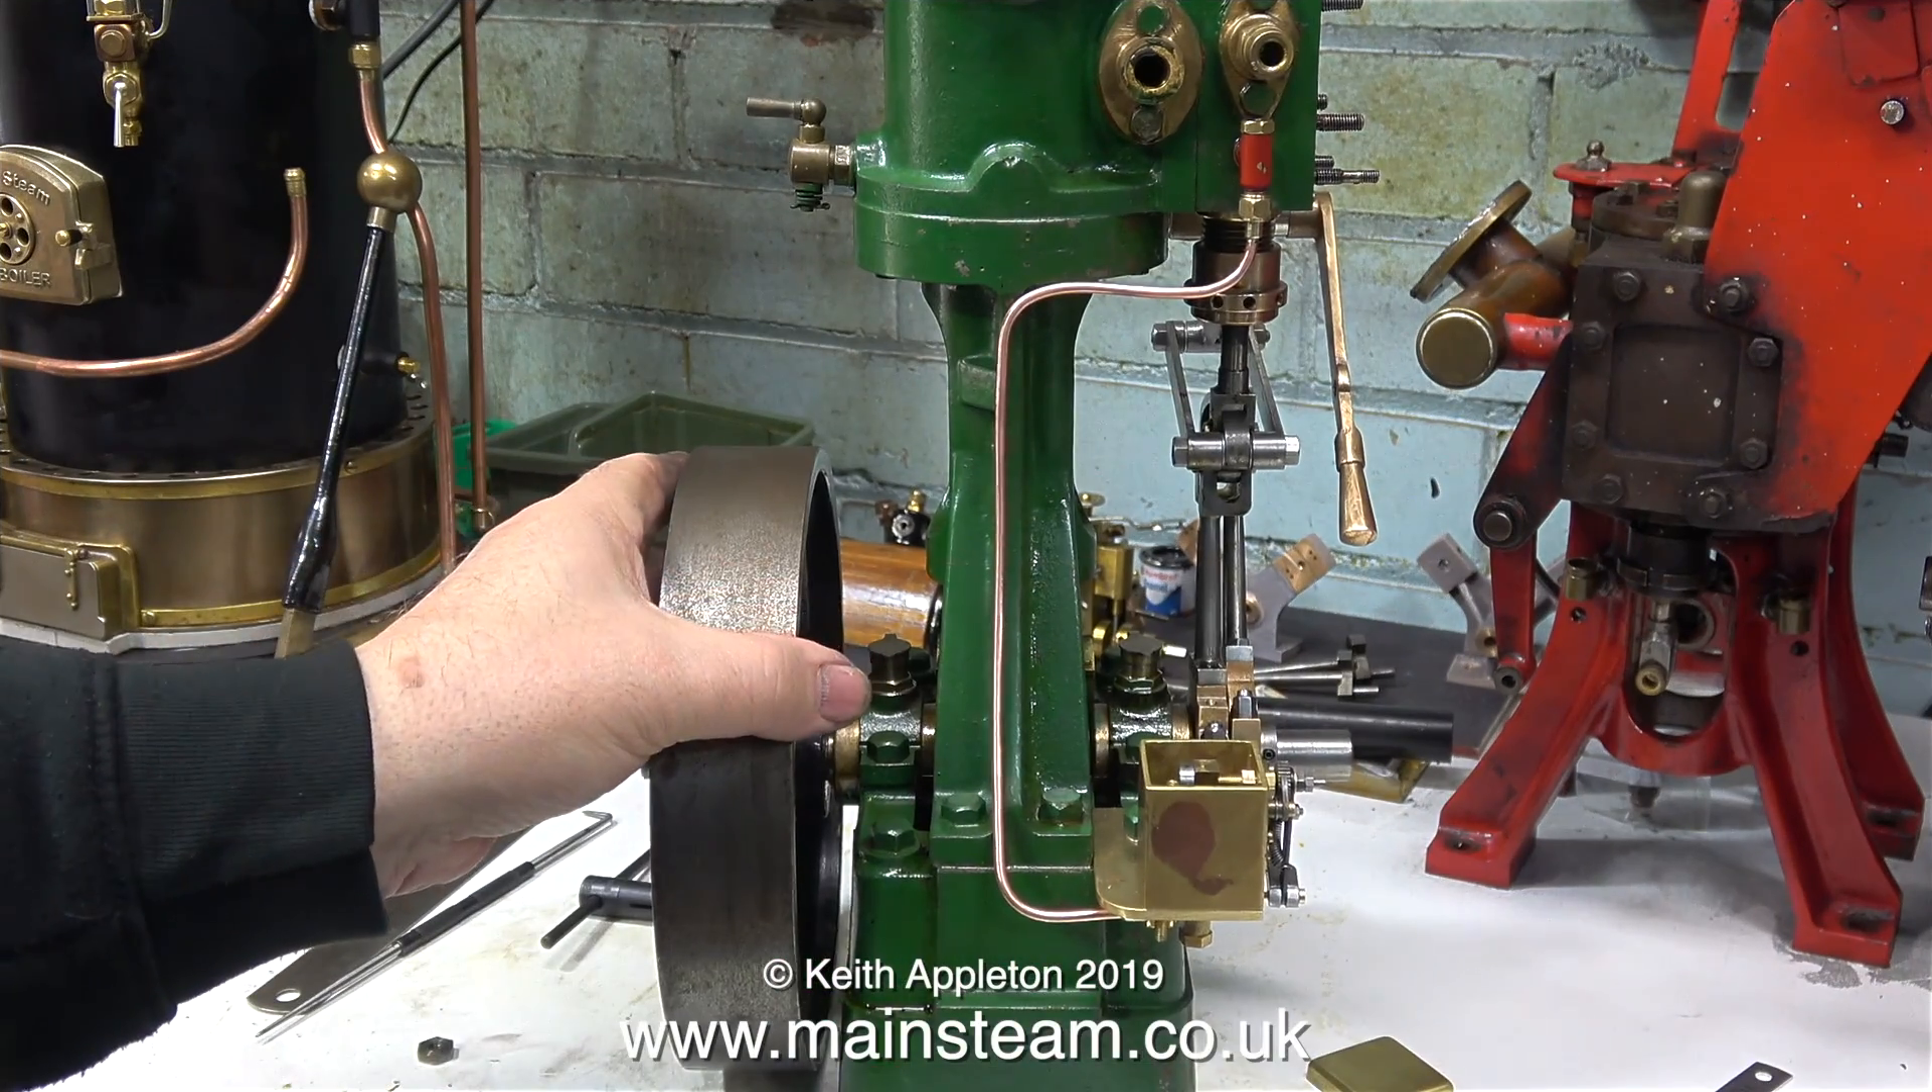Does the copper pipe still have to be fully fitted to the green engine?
No.